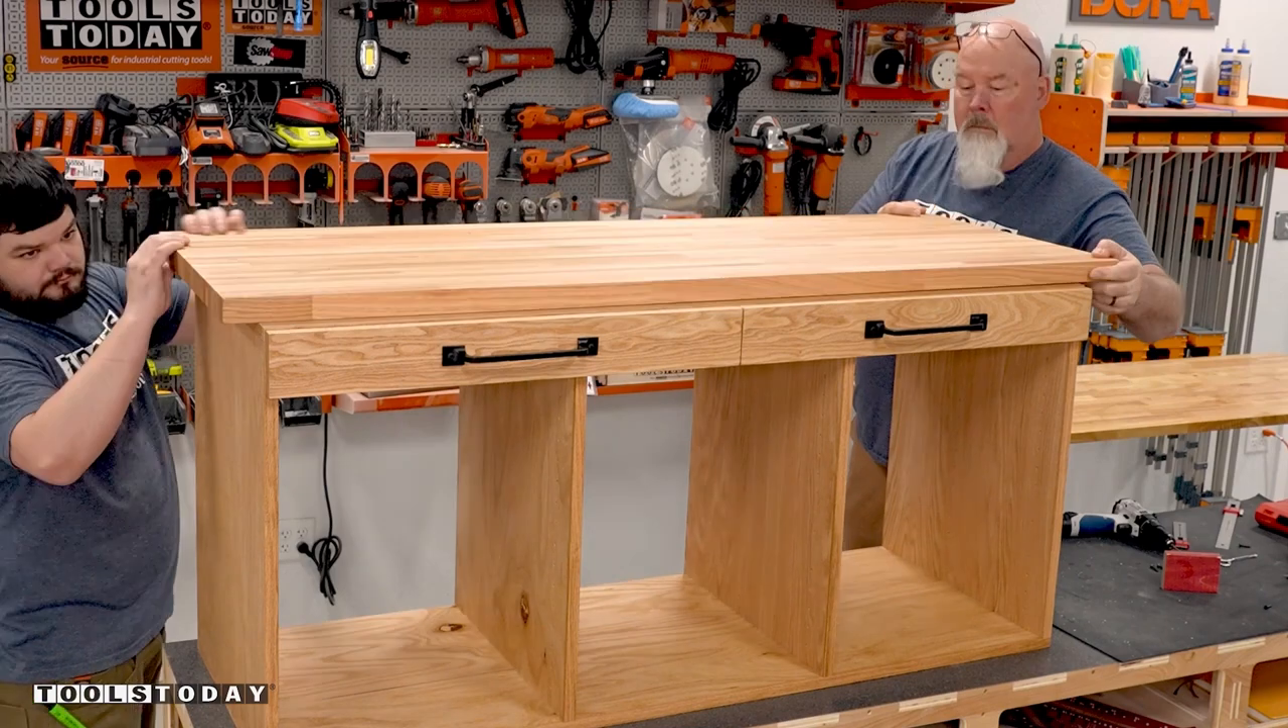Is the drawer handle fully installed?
Yes.